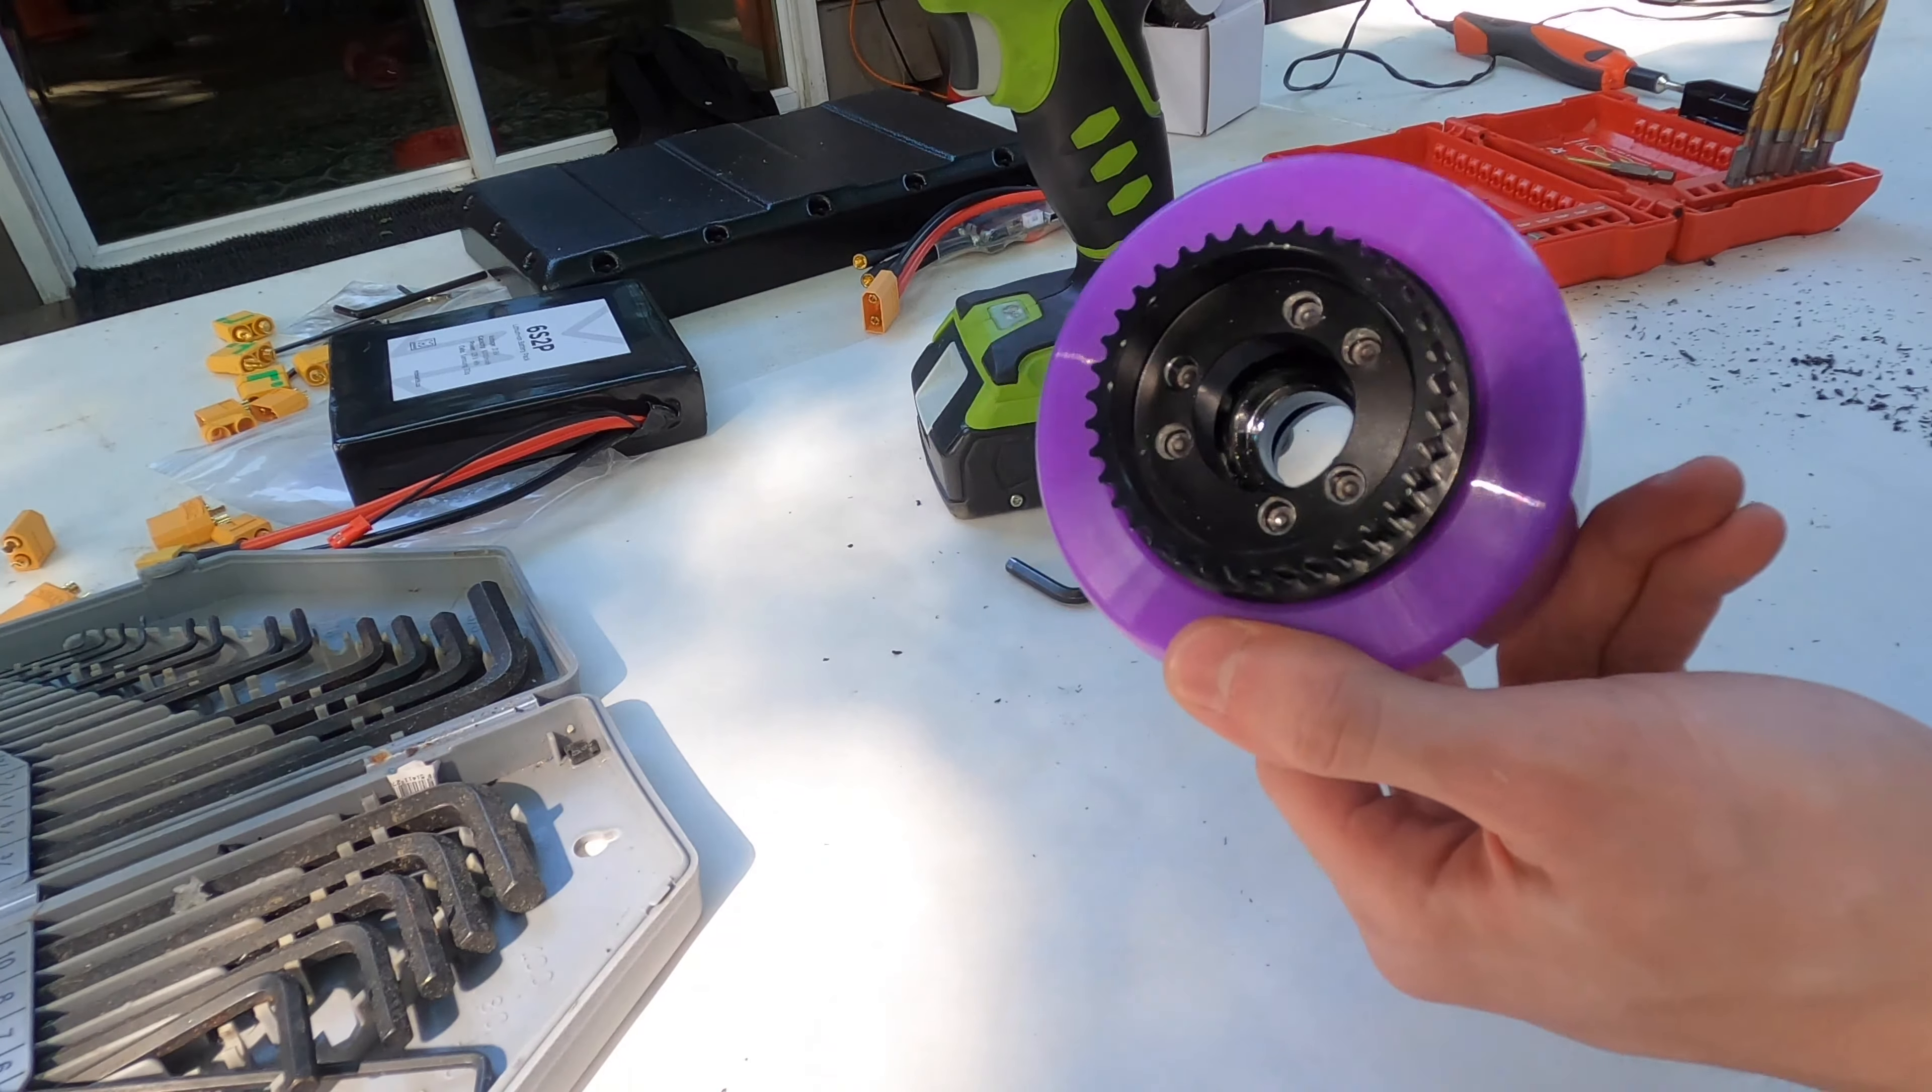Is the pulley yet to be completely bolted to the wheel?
No.